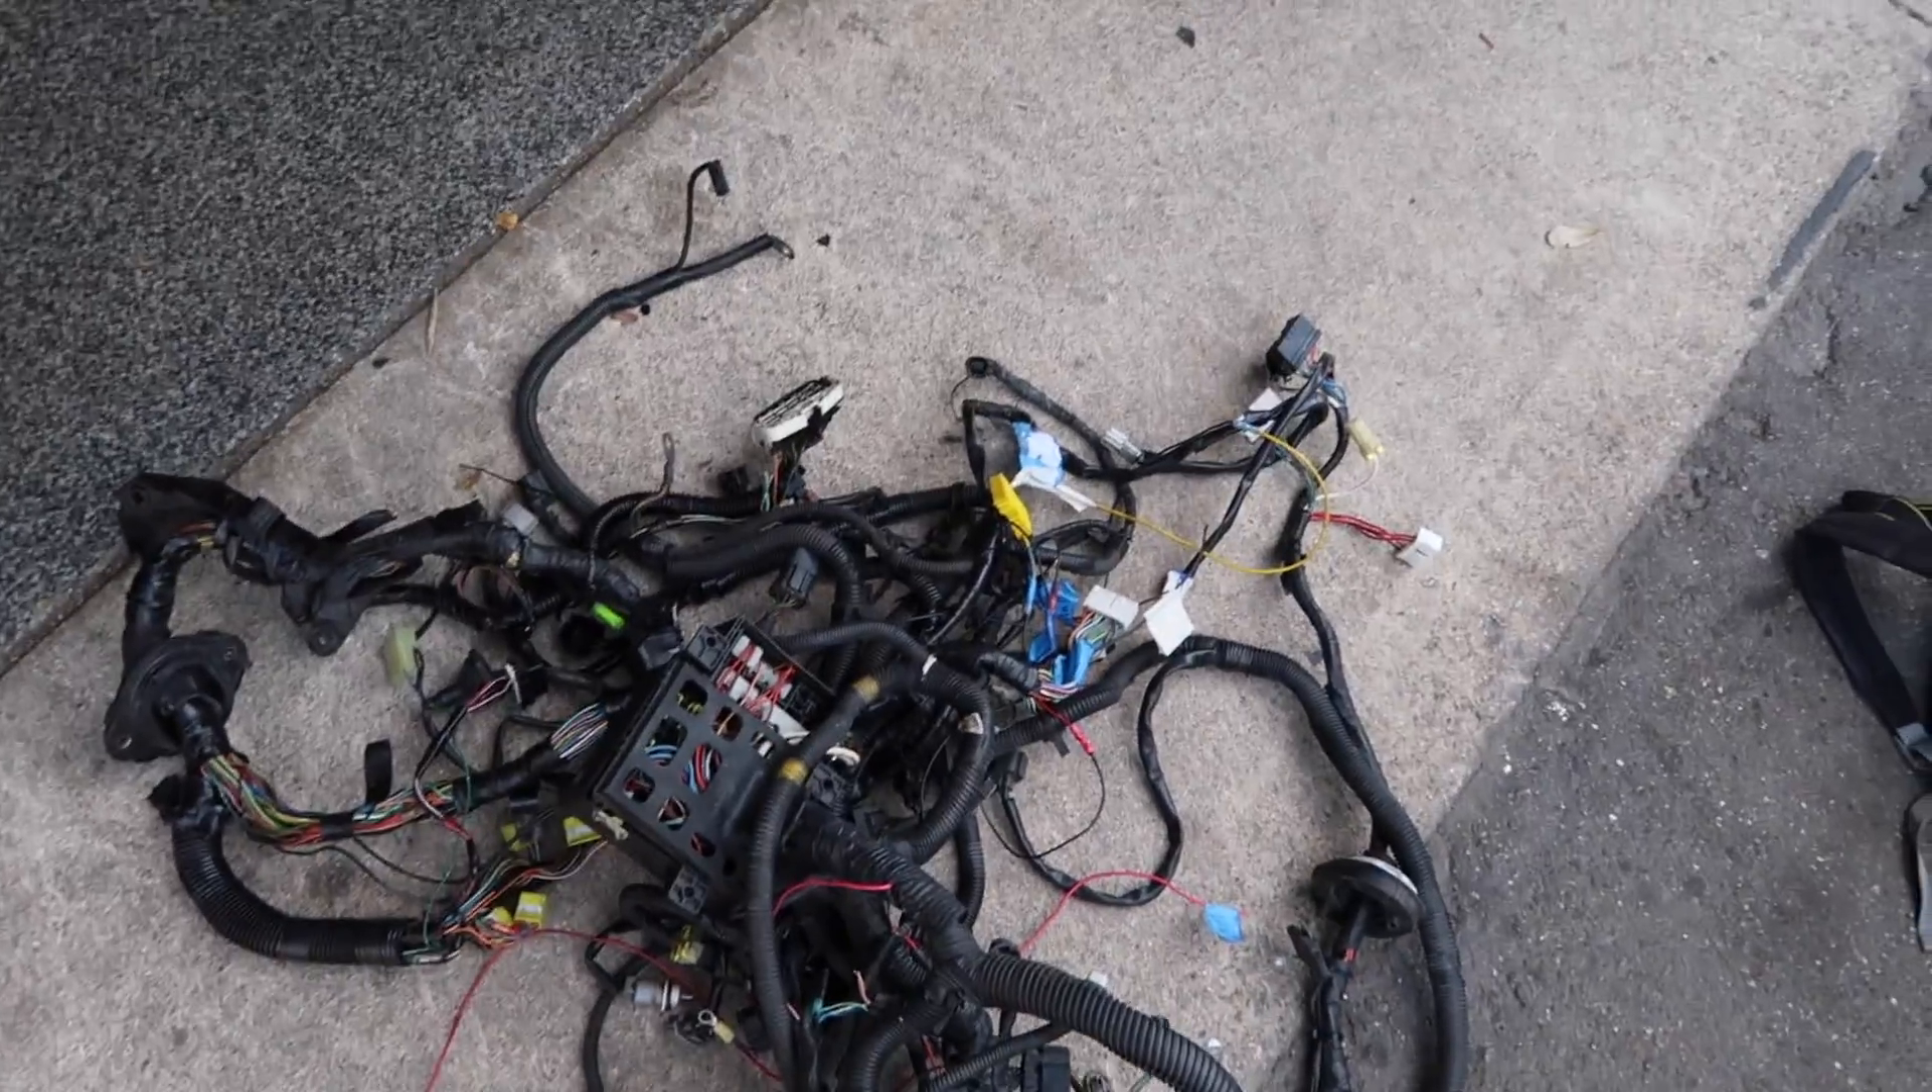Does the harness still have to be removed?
No.